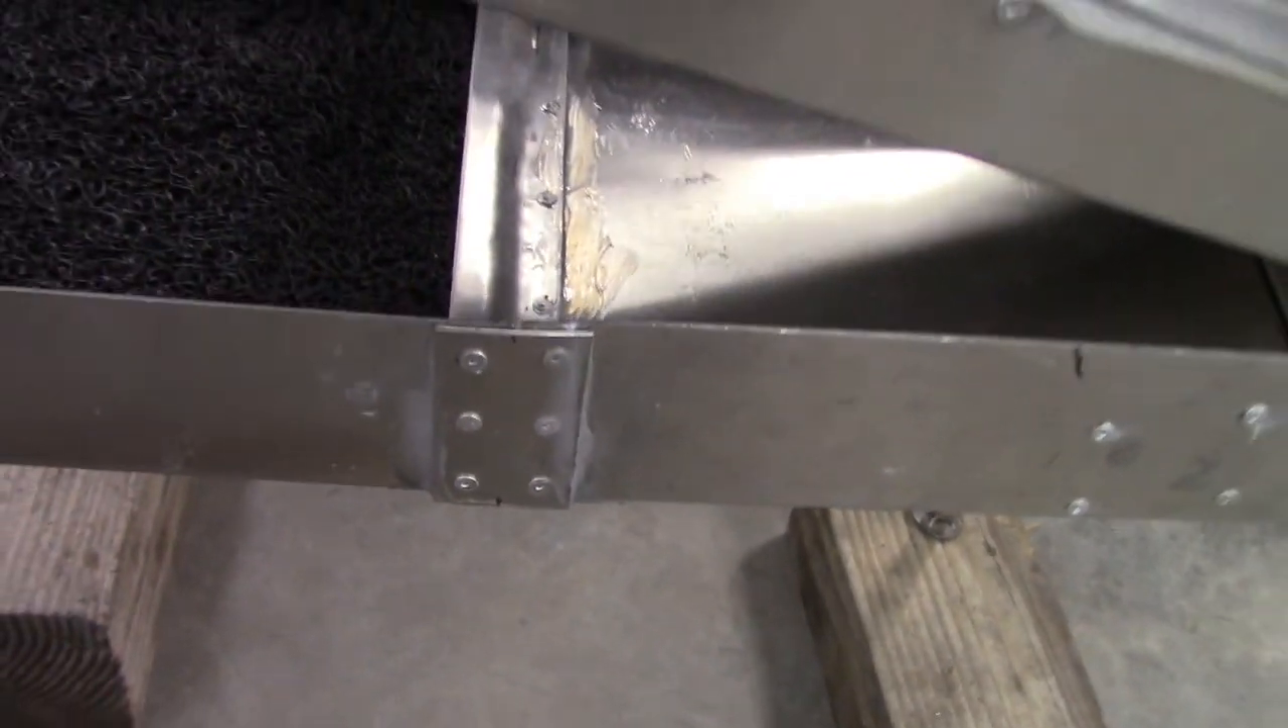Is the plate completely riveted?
Yes.